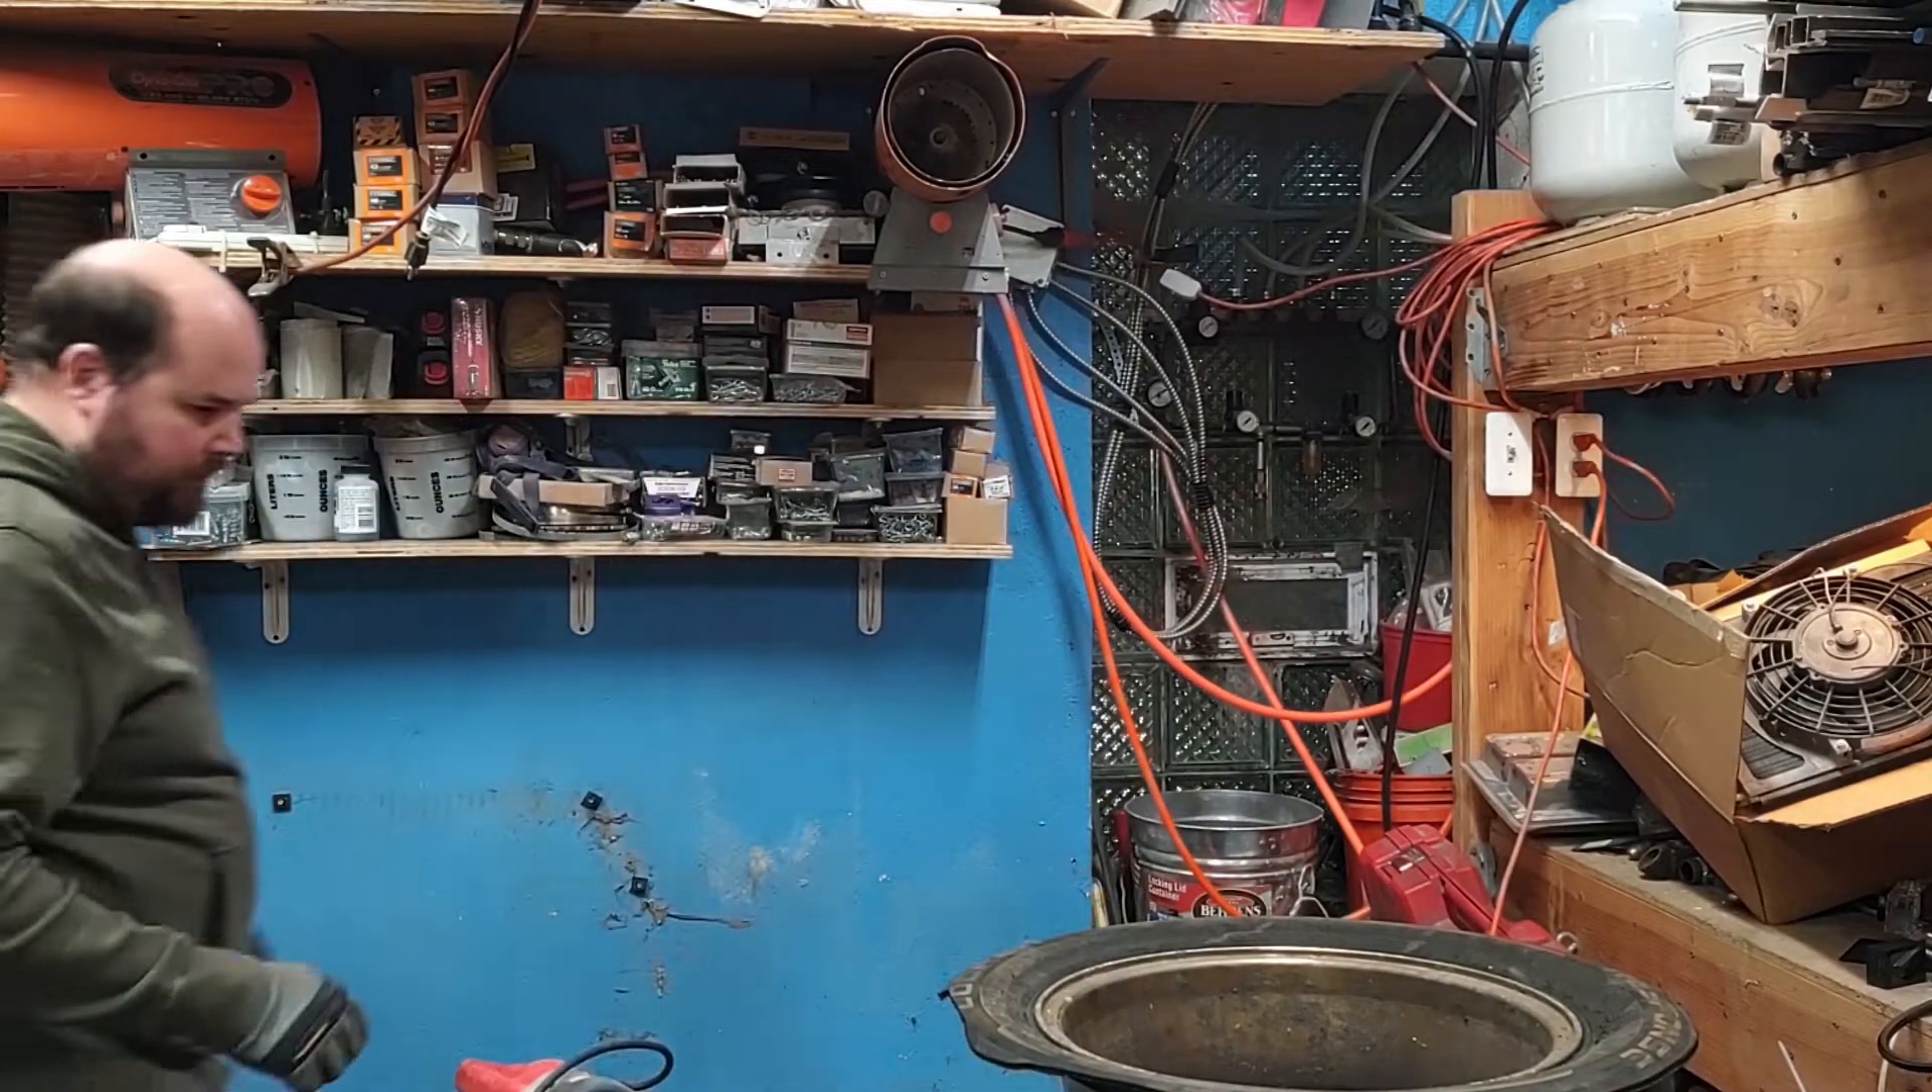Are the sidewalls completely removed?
No.